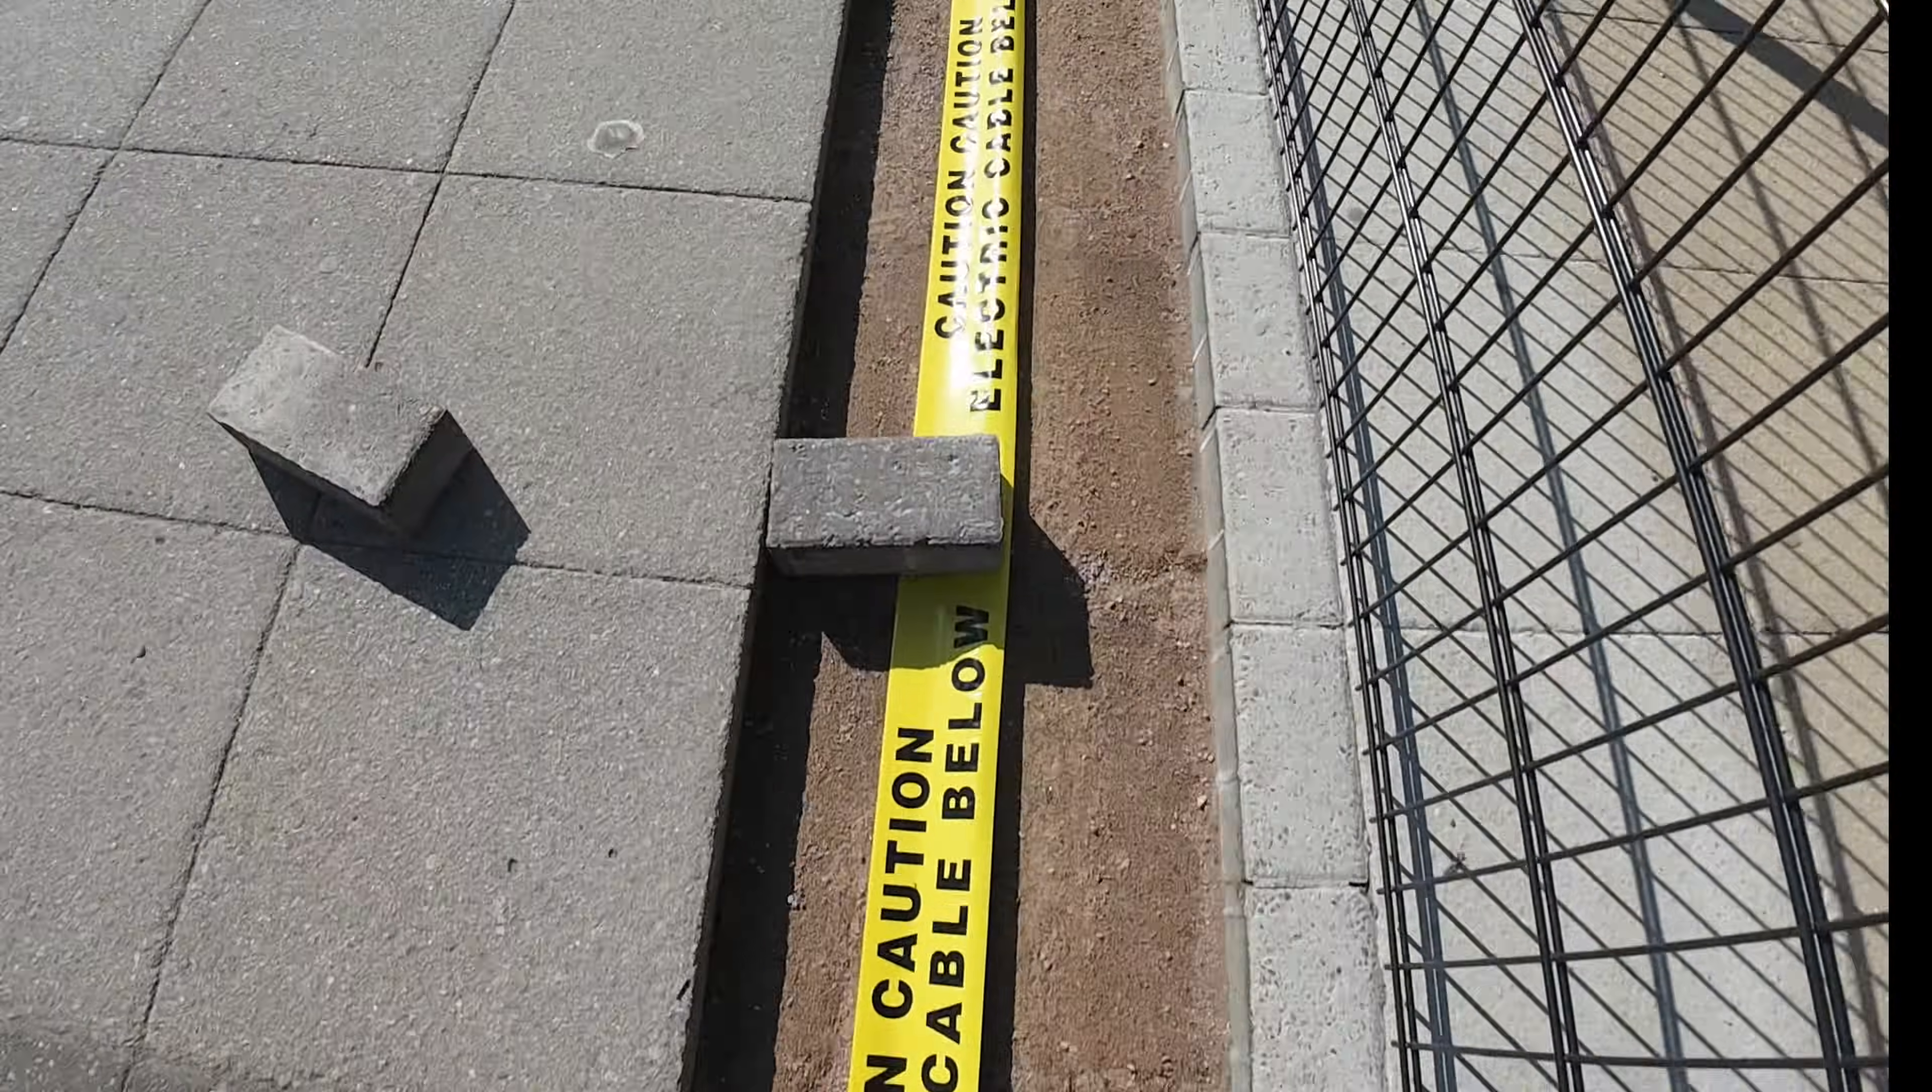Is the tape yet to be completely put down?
No.